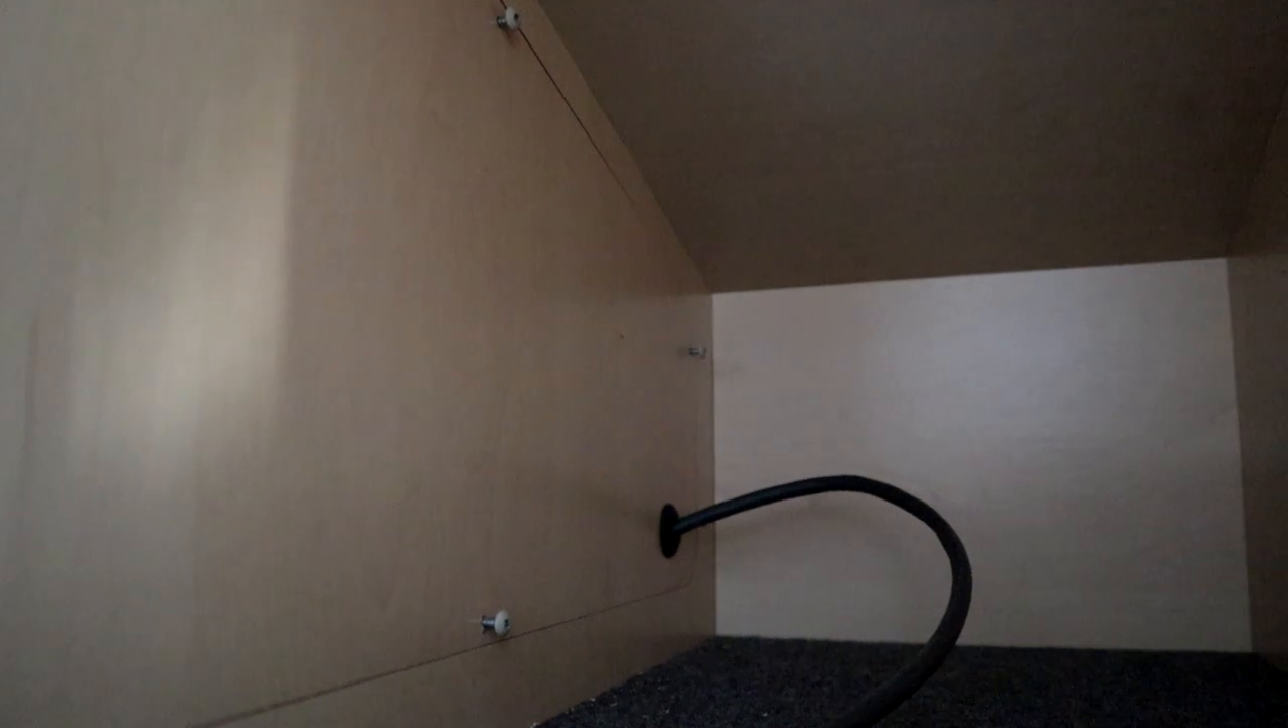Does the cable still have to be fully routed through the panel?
No.